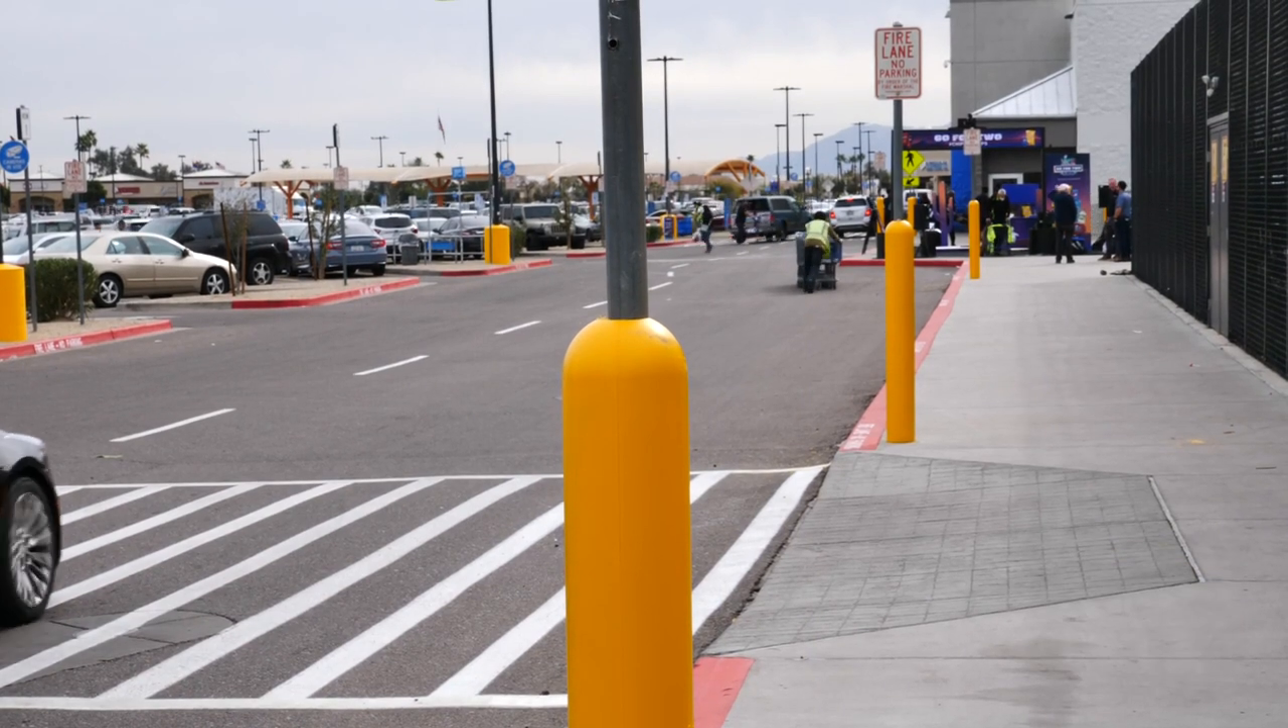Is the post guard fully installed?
Yes.